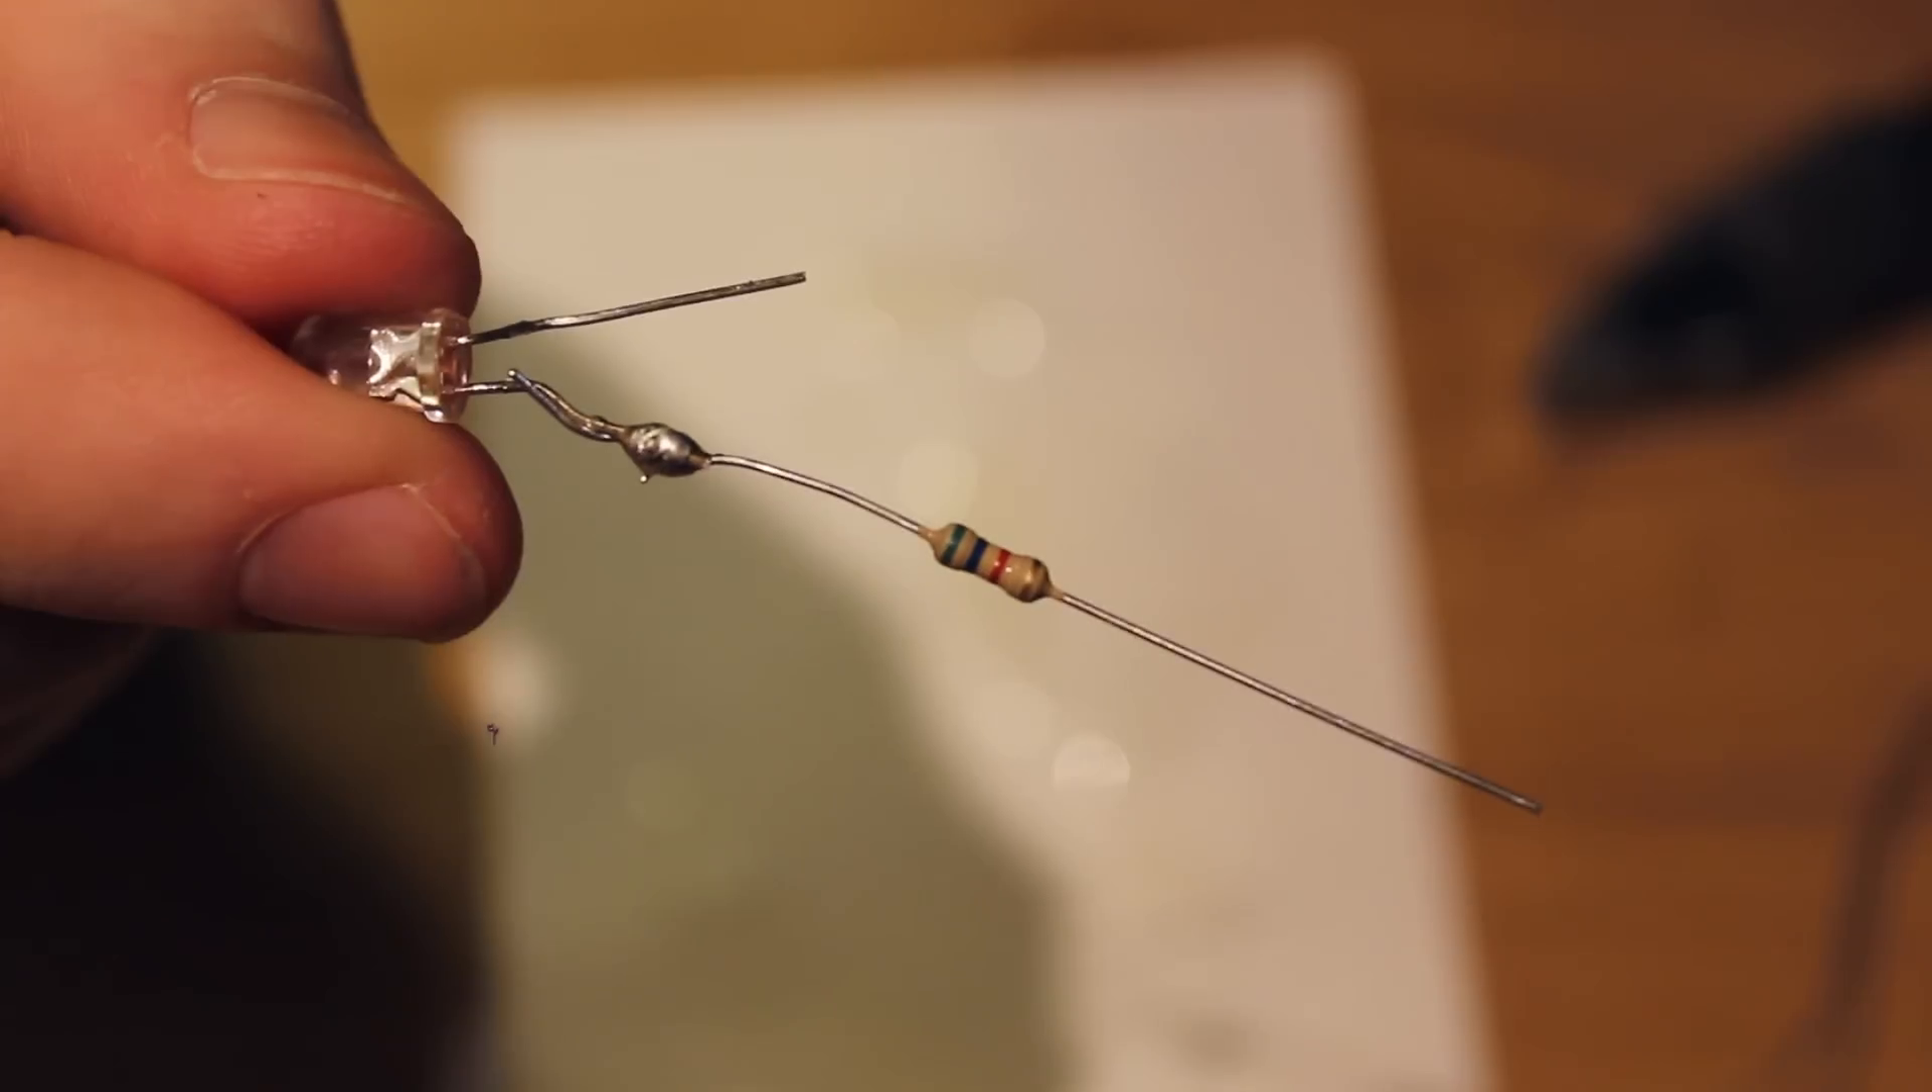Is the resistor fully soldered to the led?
Yes.